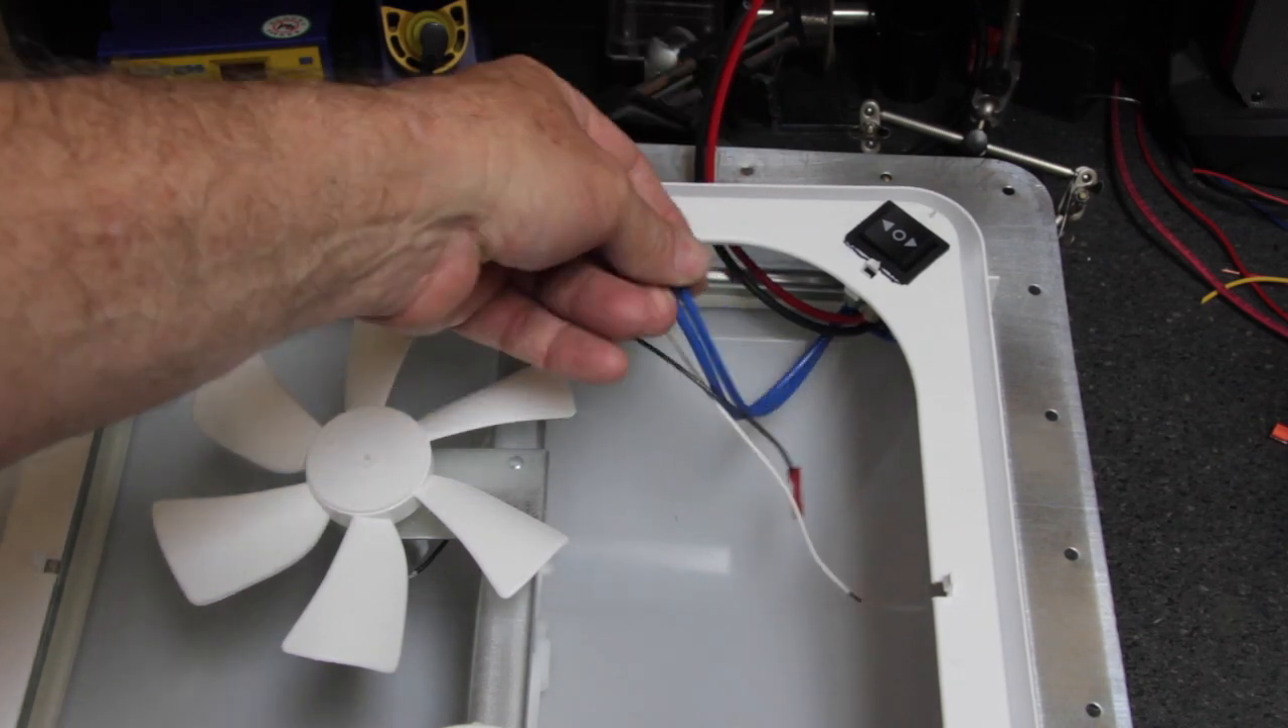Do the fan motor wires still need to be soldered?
Yes.